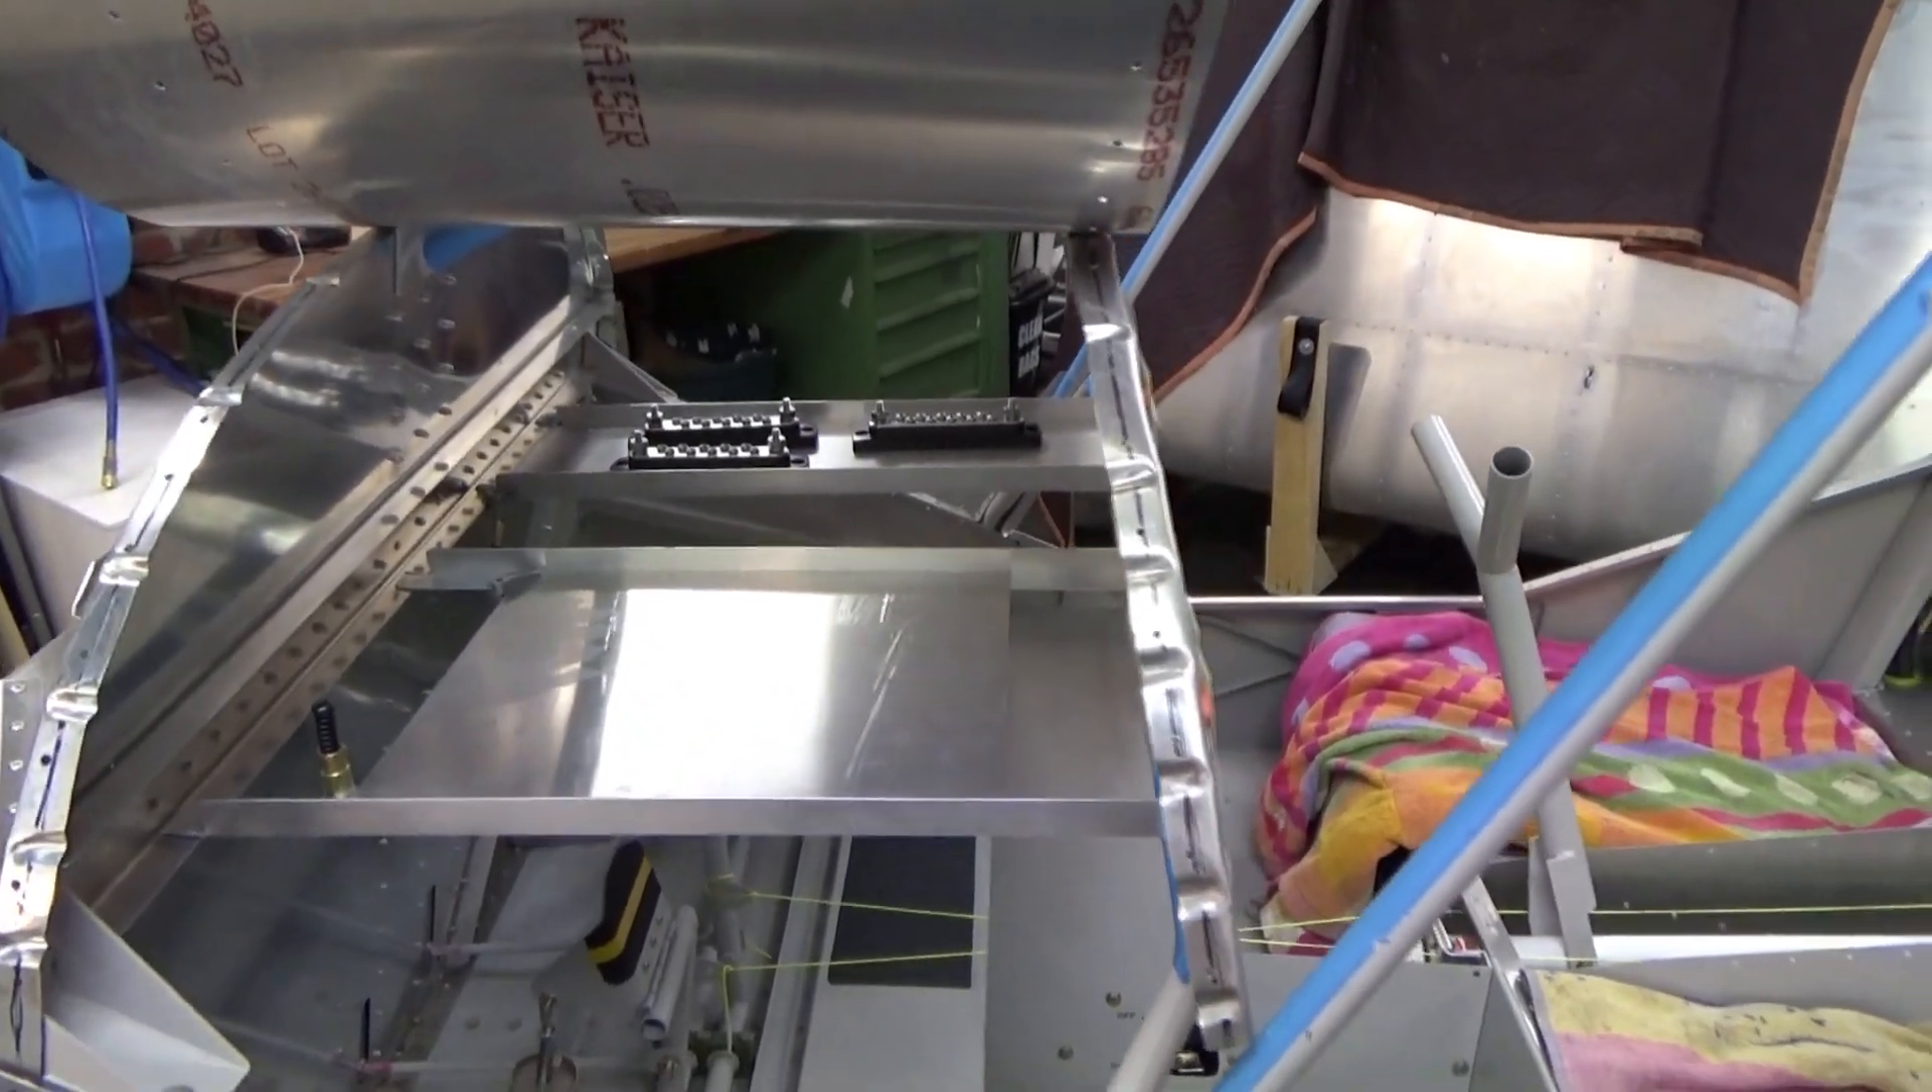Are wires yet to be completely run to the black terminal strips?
Yes.